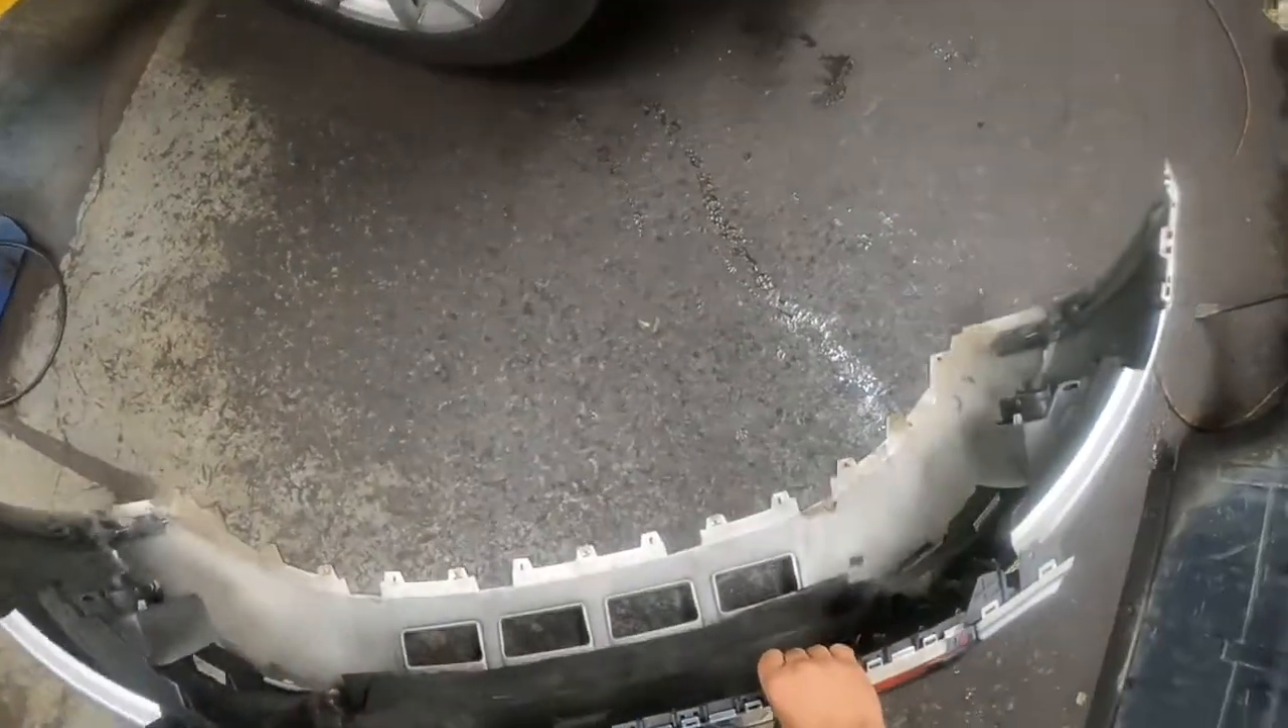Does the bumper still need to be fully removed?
No.